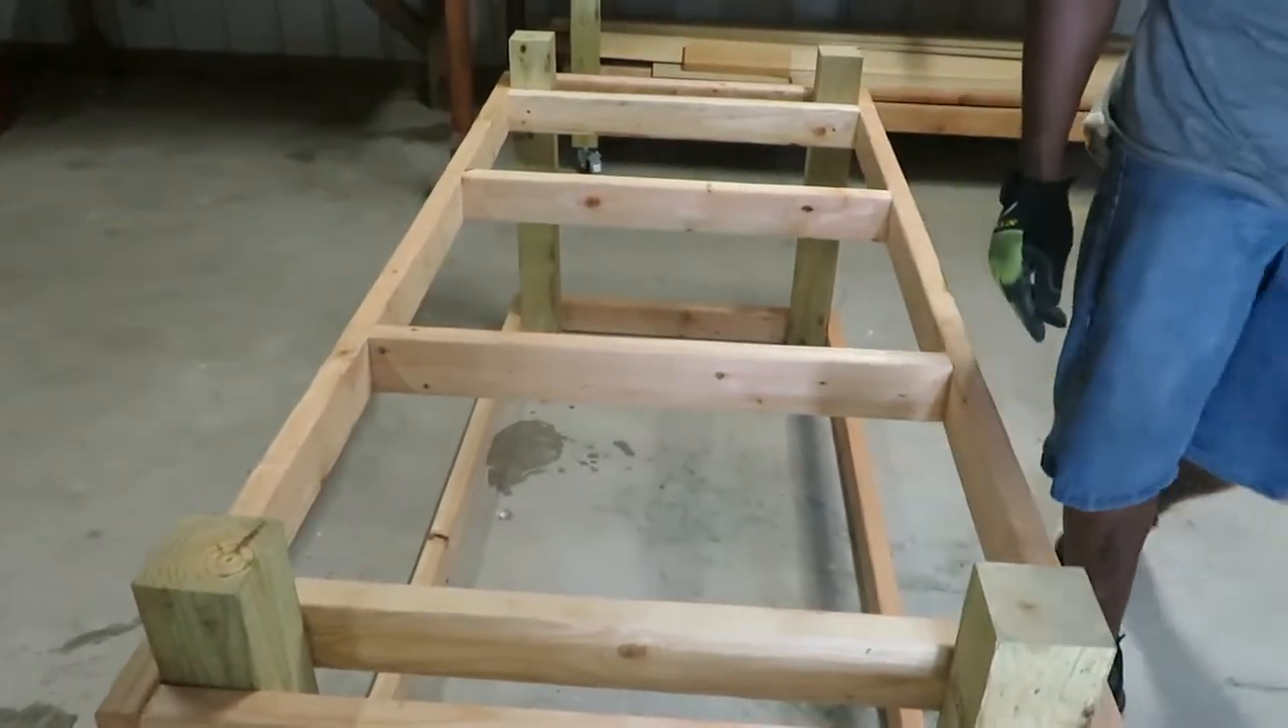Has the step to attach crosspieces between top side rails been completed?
Yes.